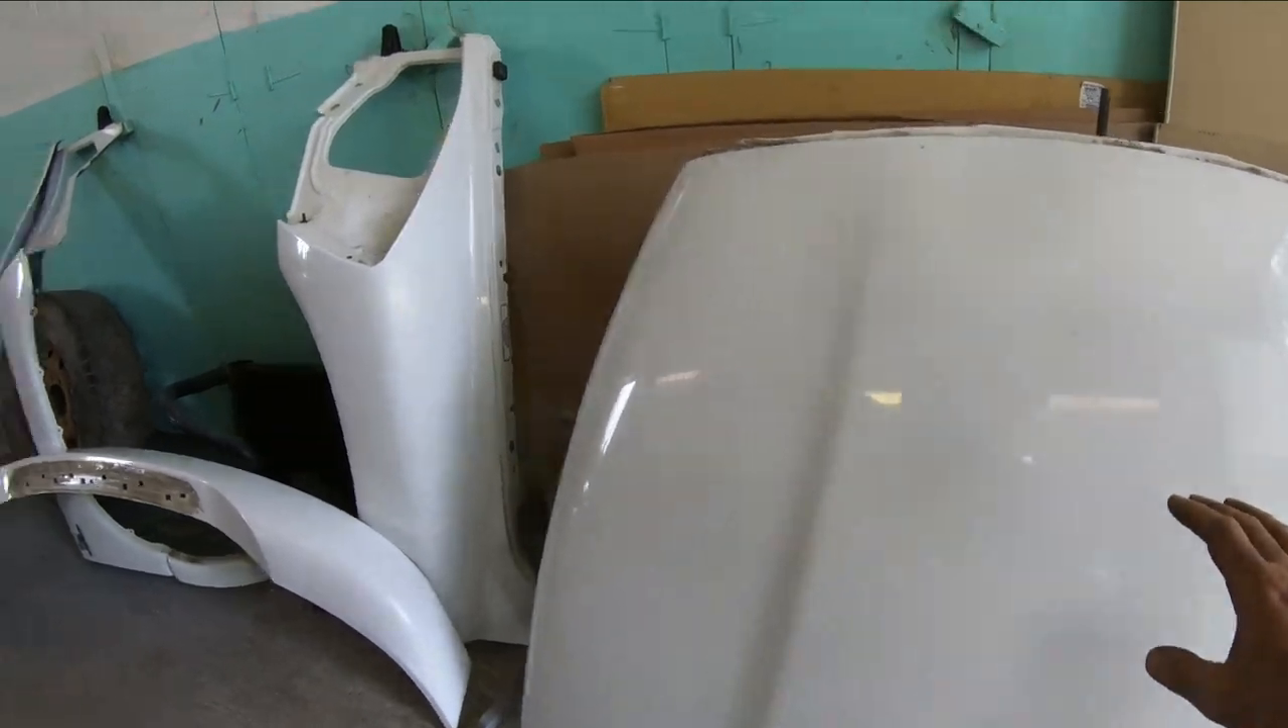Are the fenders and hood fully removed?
Yes.